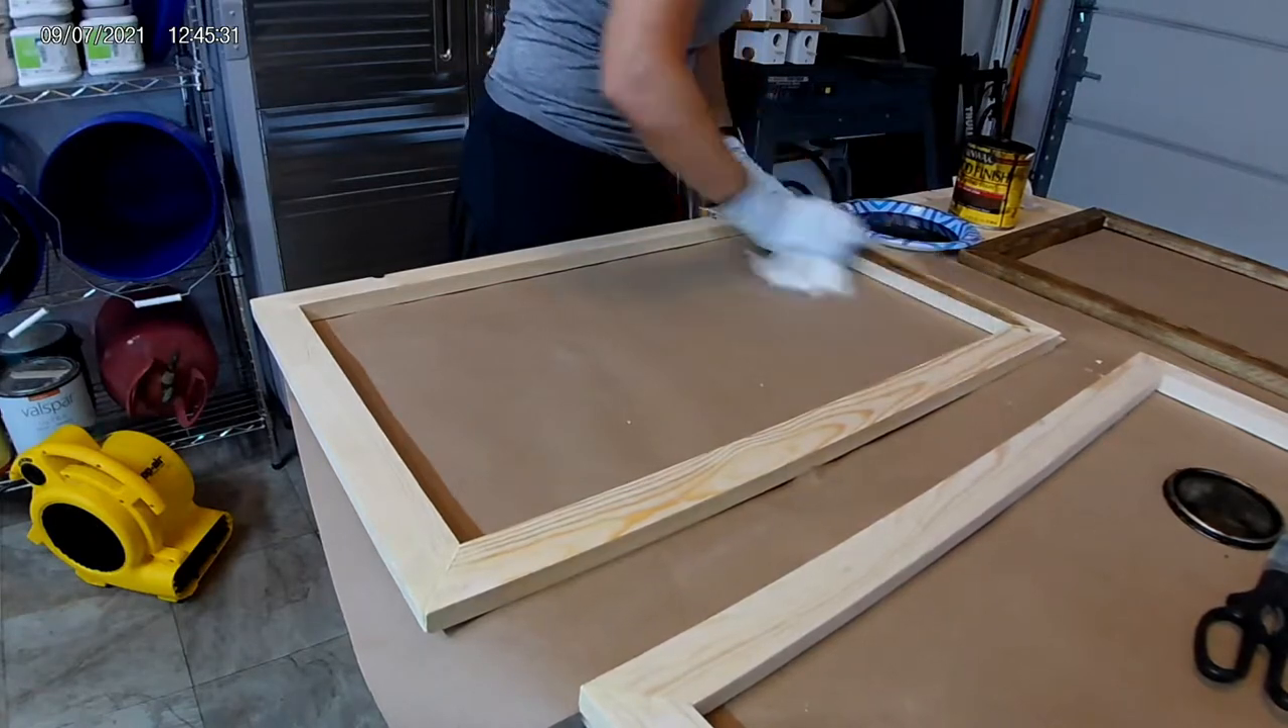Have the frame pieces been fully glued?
Yes.